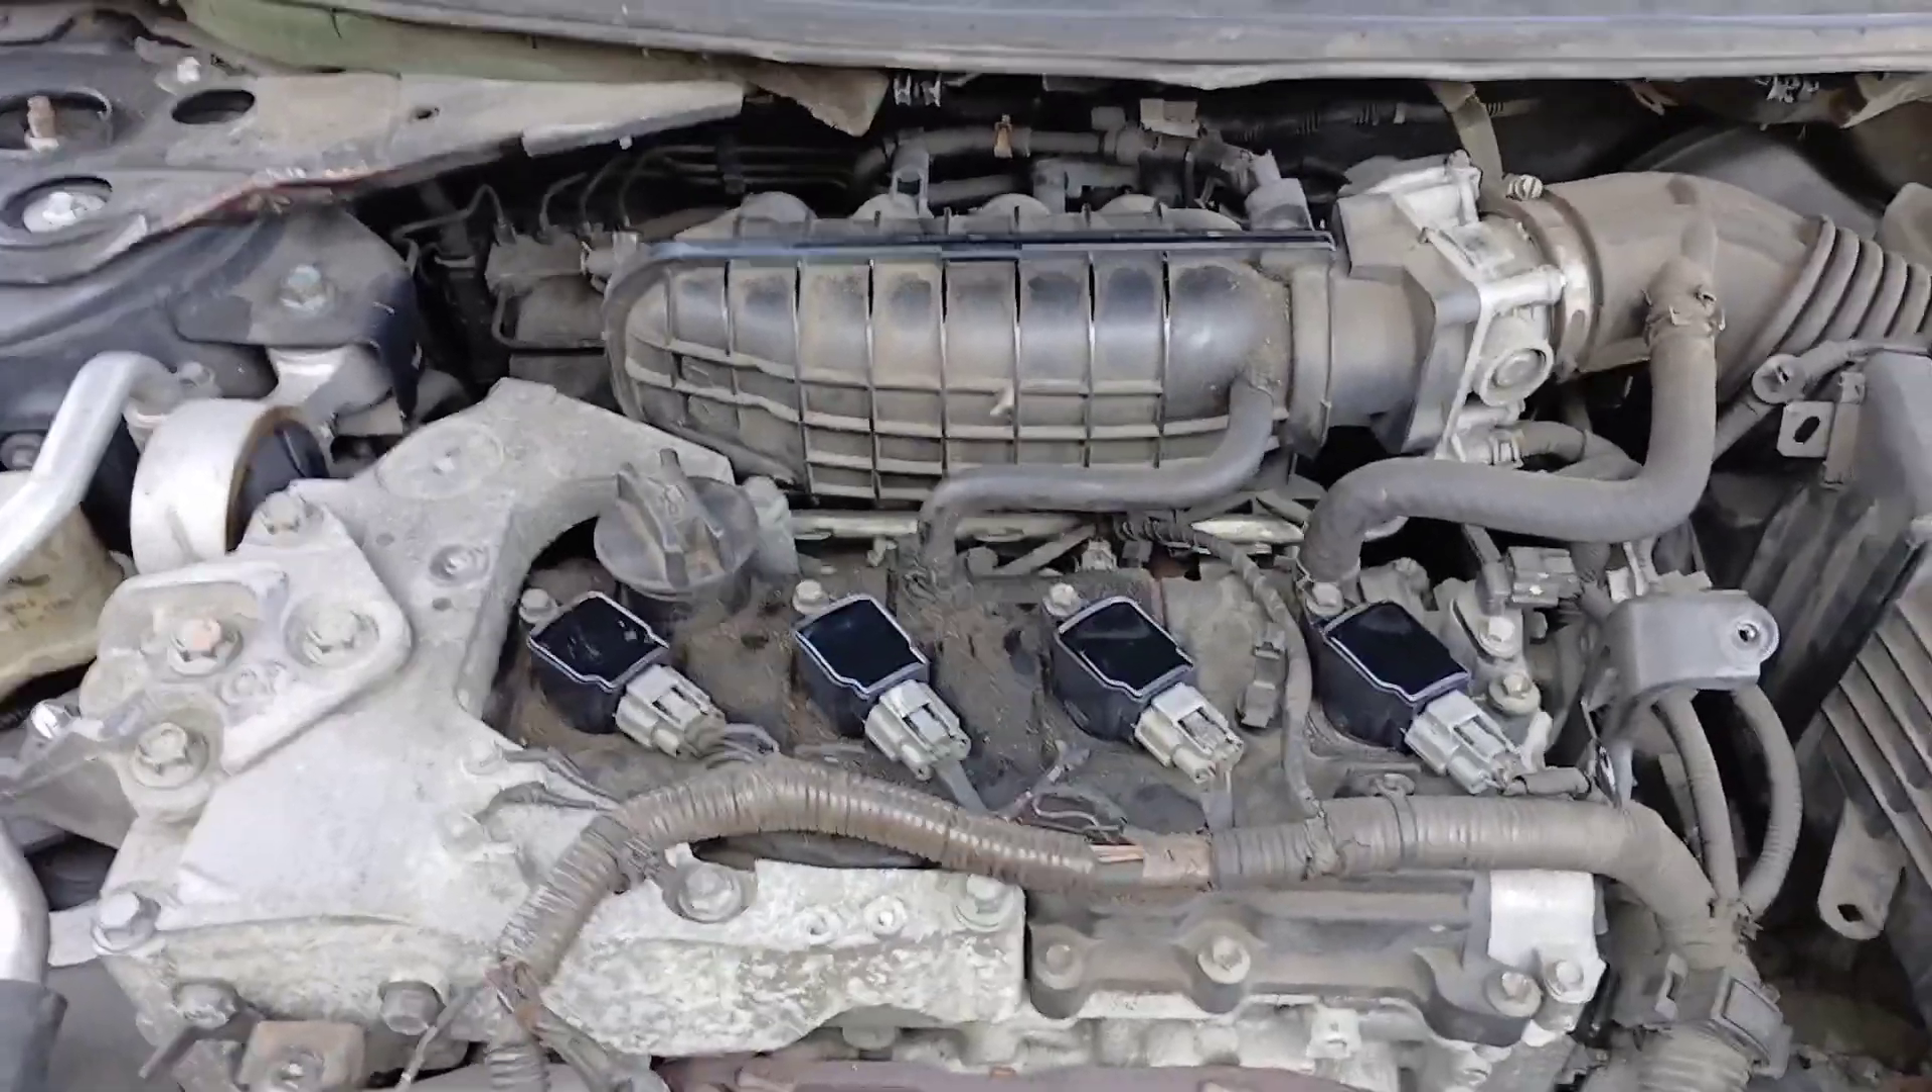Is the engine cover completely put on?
No.